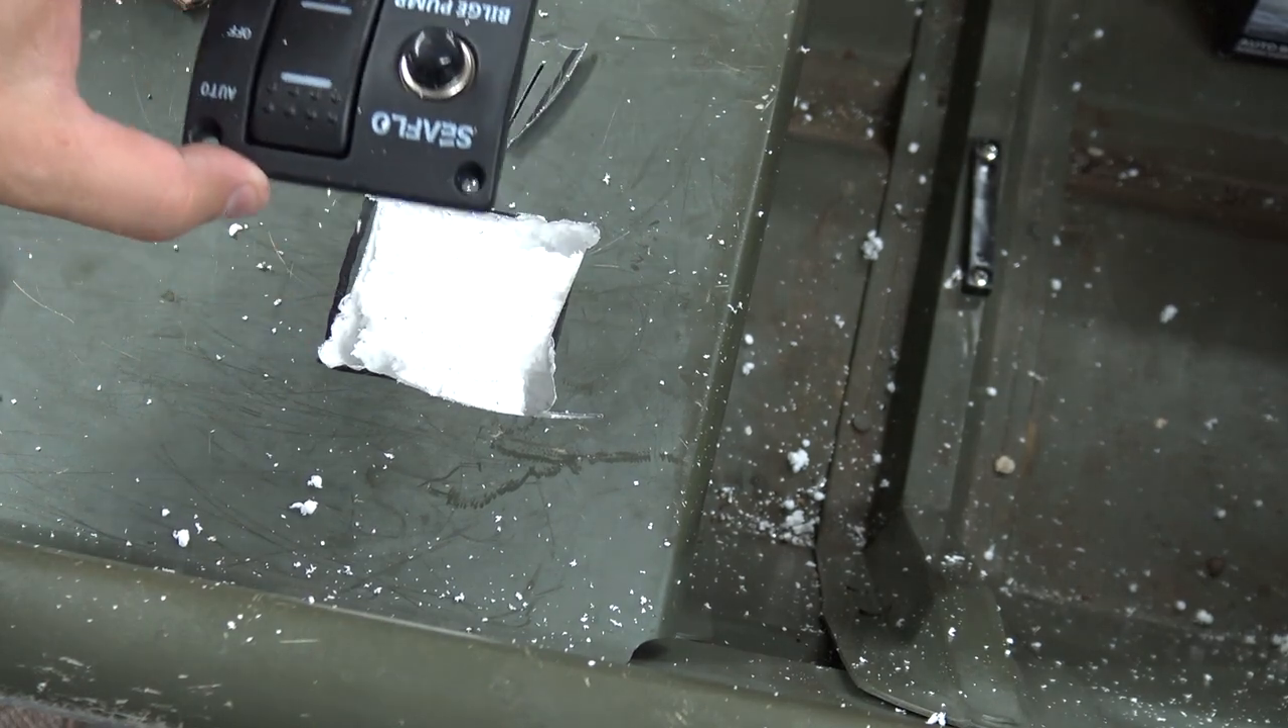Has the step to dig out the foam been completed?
No.